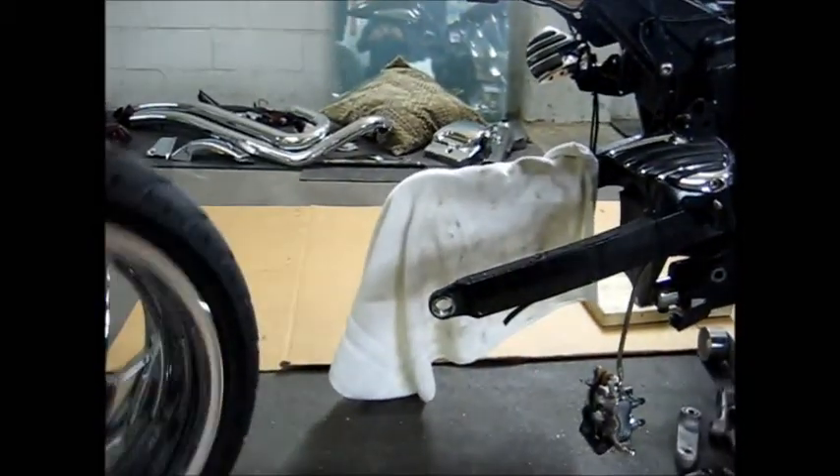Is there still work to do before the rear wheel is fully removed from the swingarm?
No.